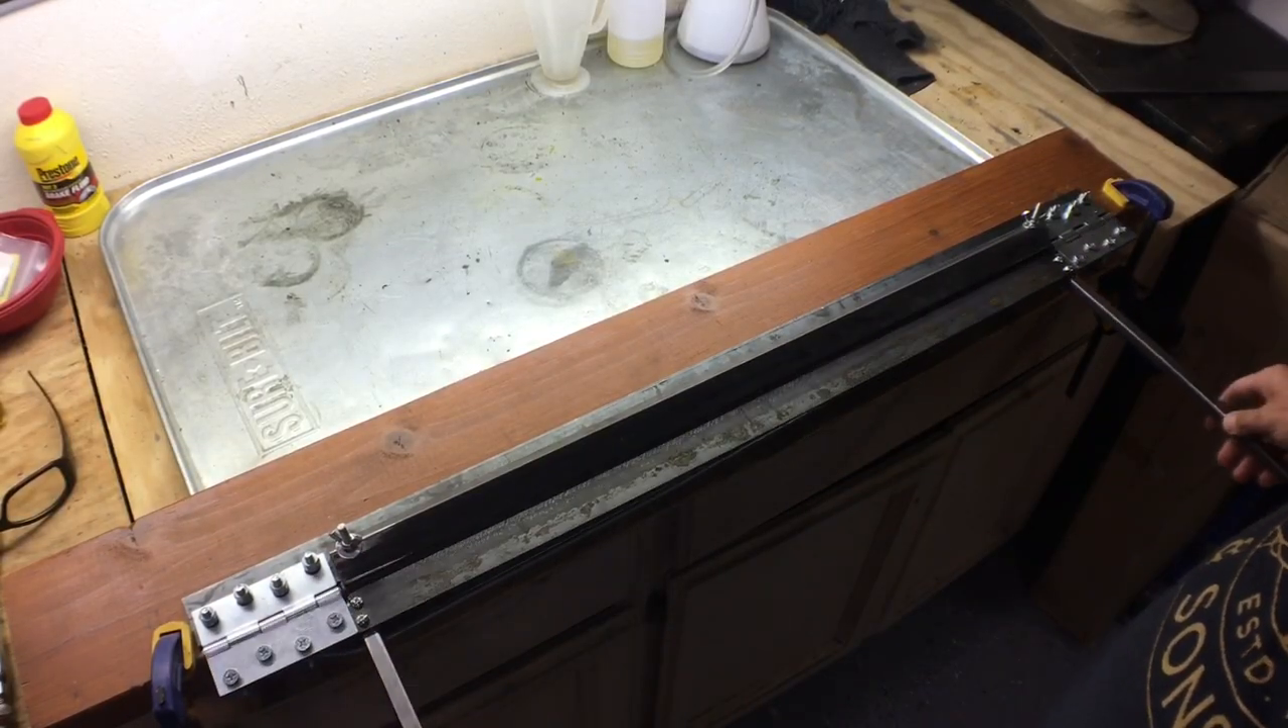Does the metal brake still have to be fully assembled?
No.